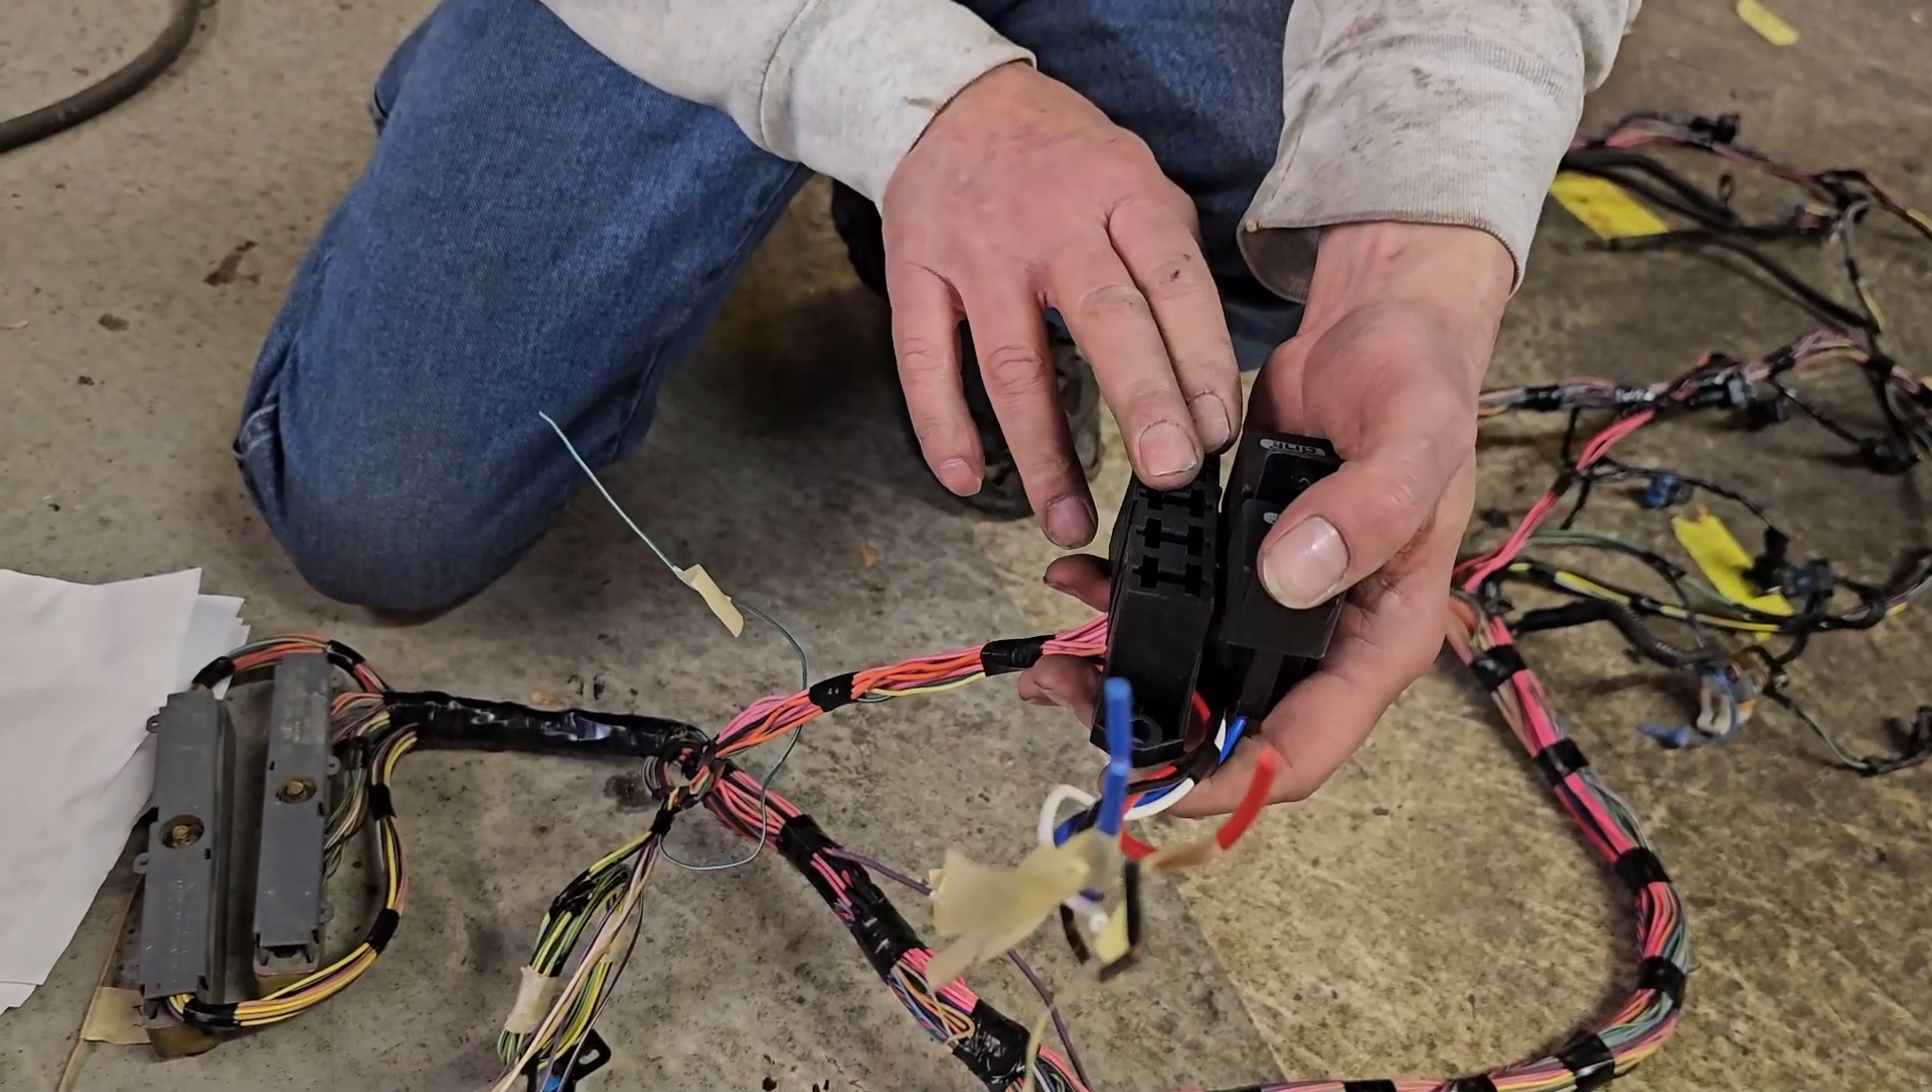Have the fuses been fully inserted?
No.